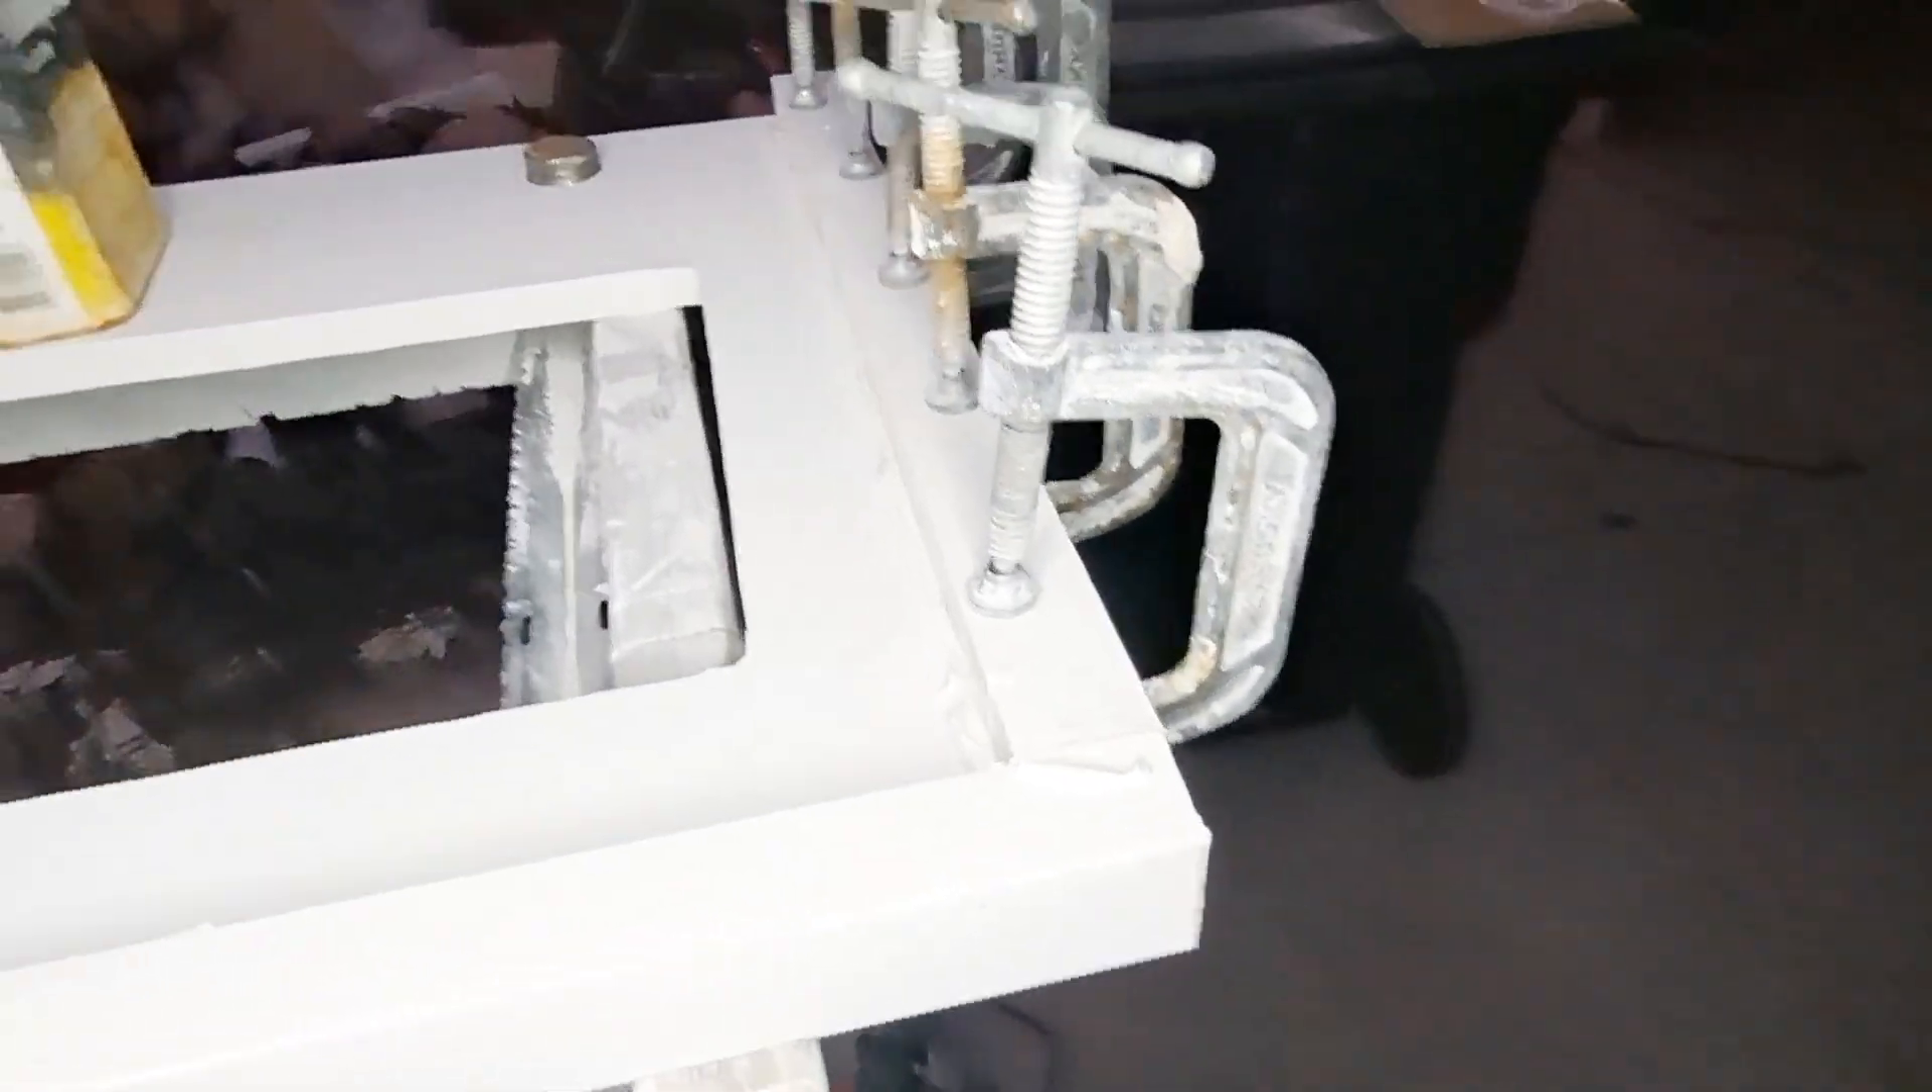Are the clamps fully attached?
Yes.